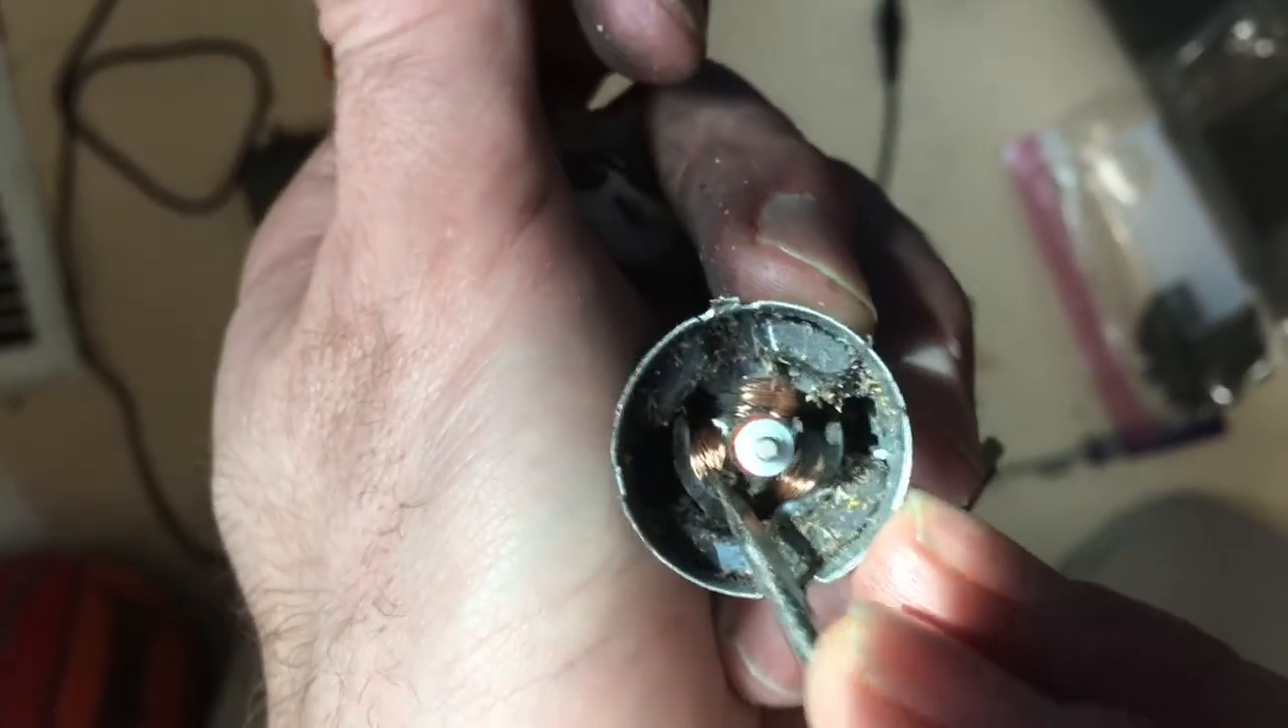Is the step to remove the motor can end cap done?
Yes.